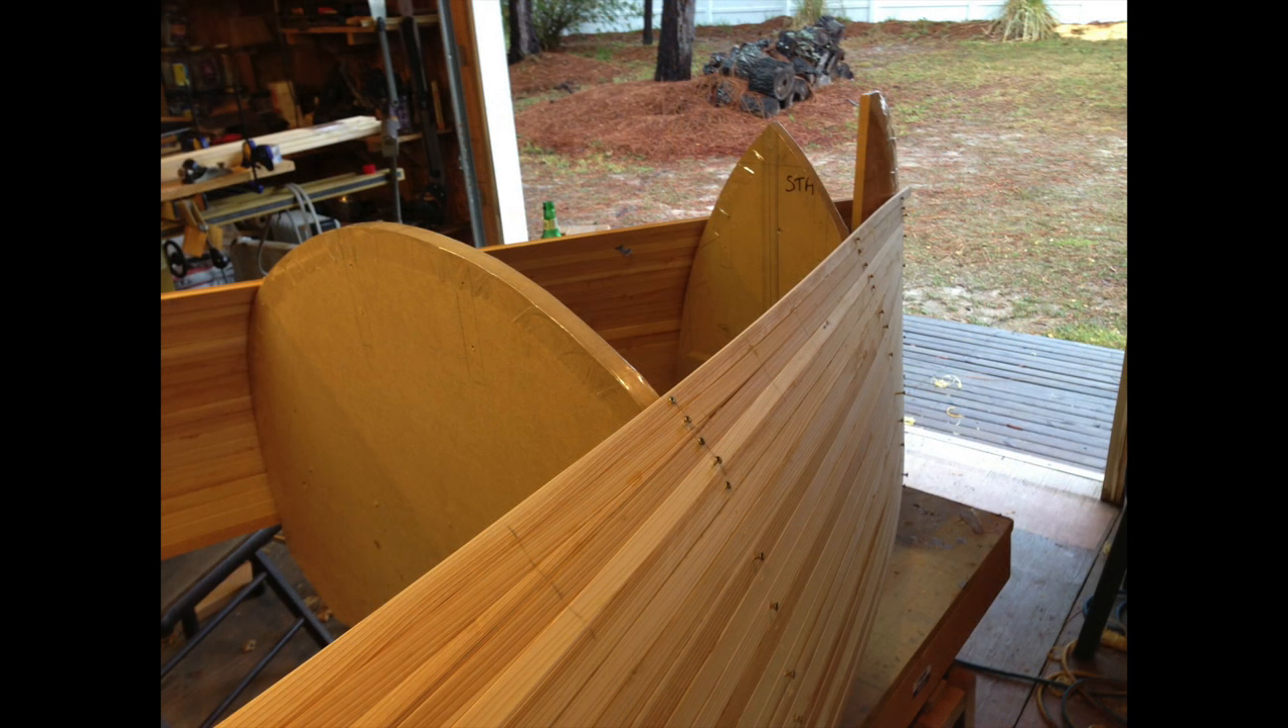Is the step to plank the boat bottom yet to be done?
Yes.